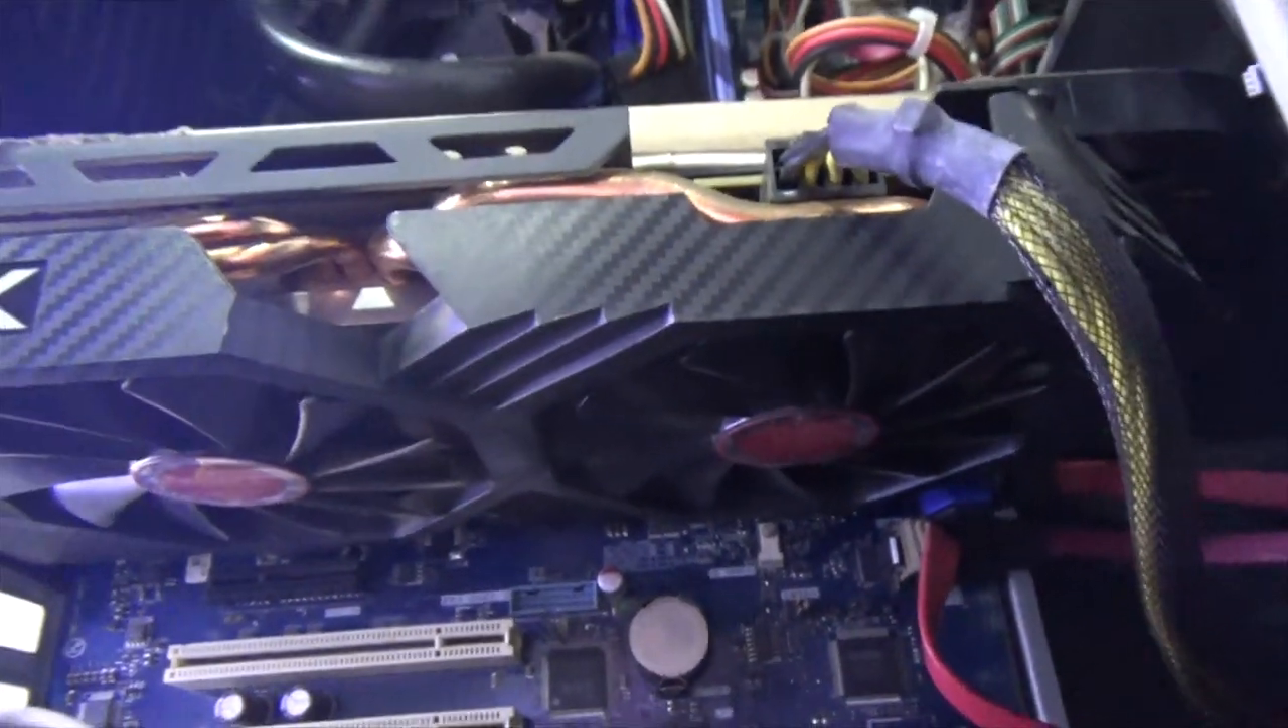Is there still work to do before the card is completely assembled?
No.